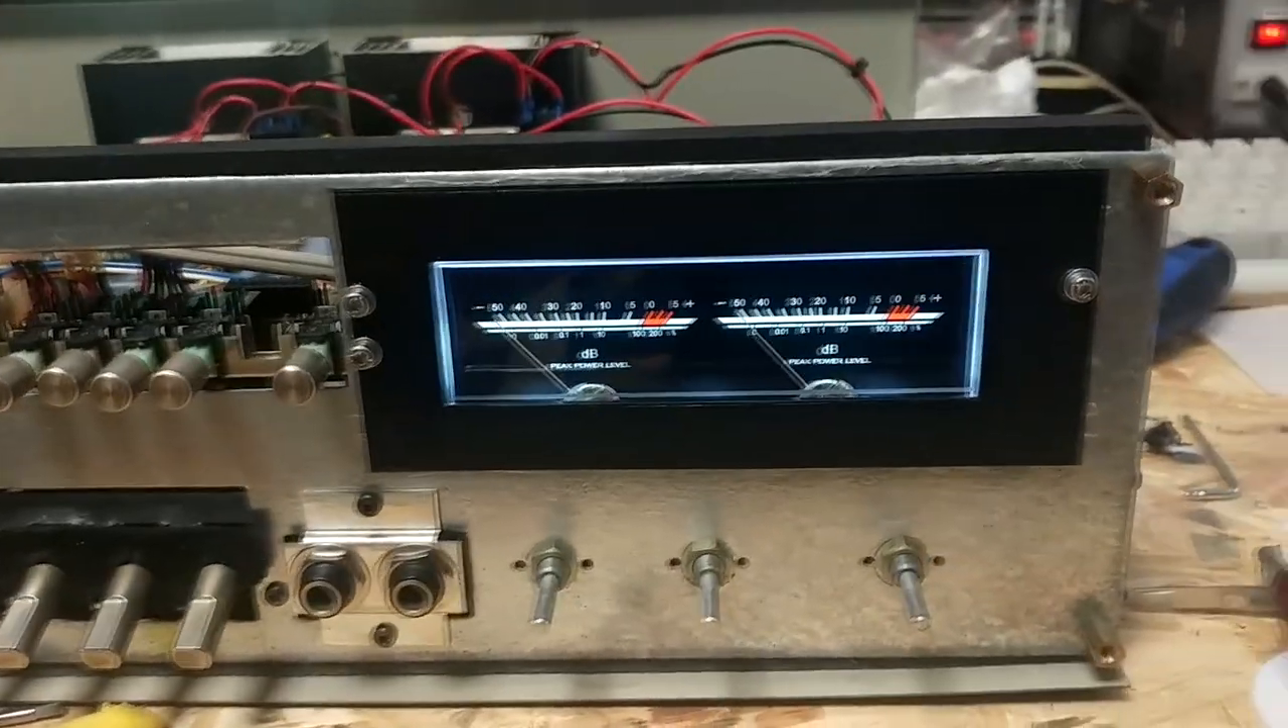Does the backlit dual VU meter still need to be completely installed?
No.